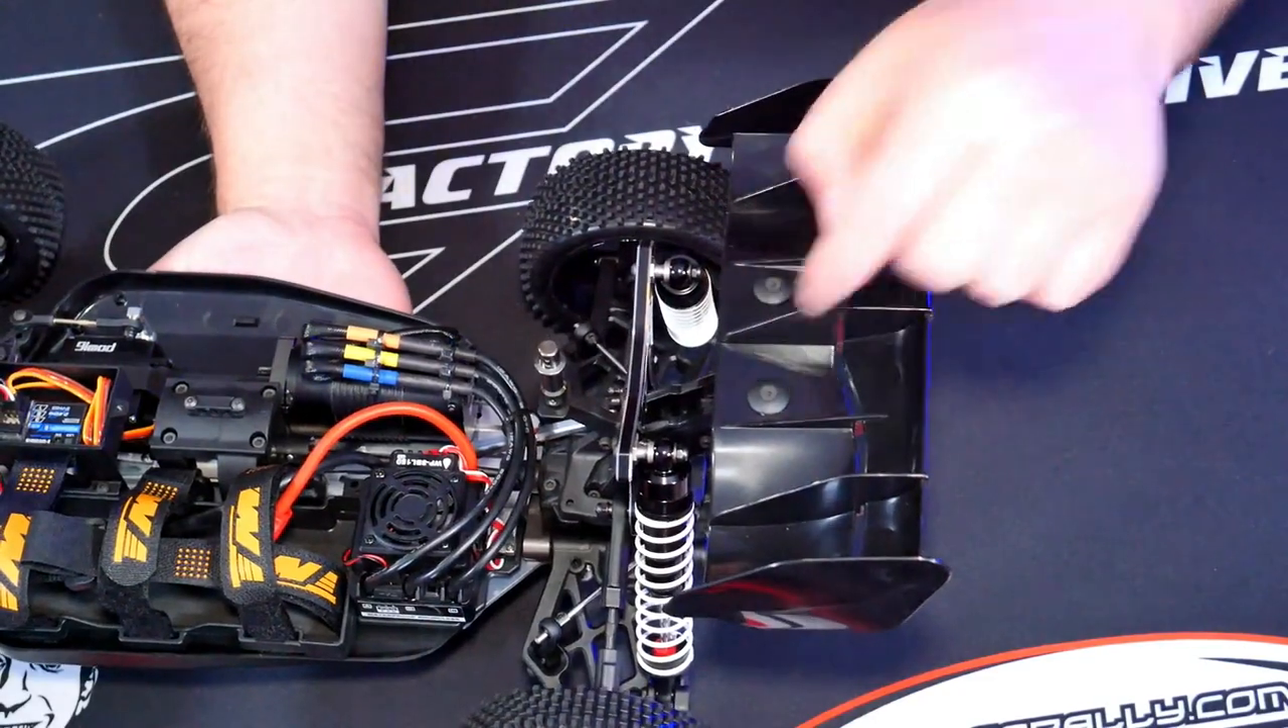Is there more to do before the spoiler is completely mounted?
No.